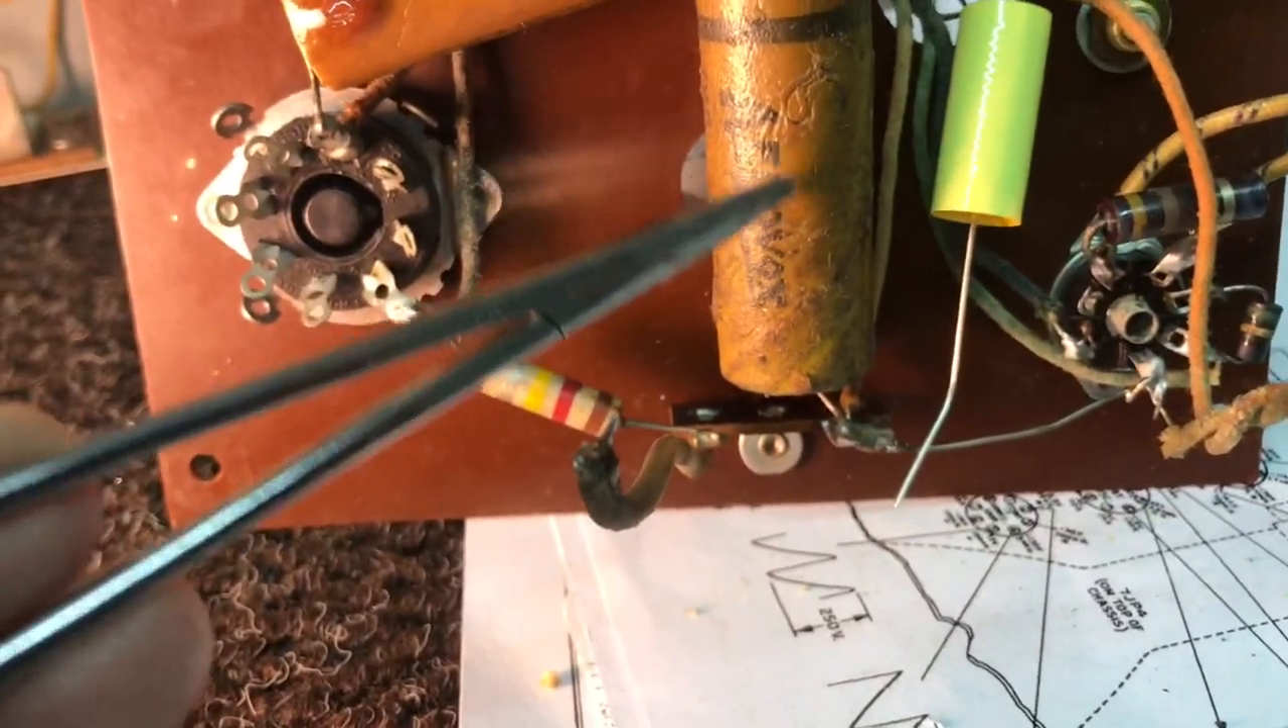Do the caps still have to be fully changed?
Yes.